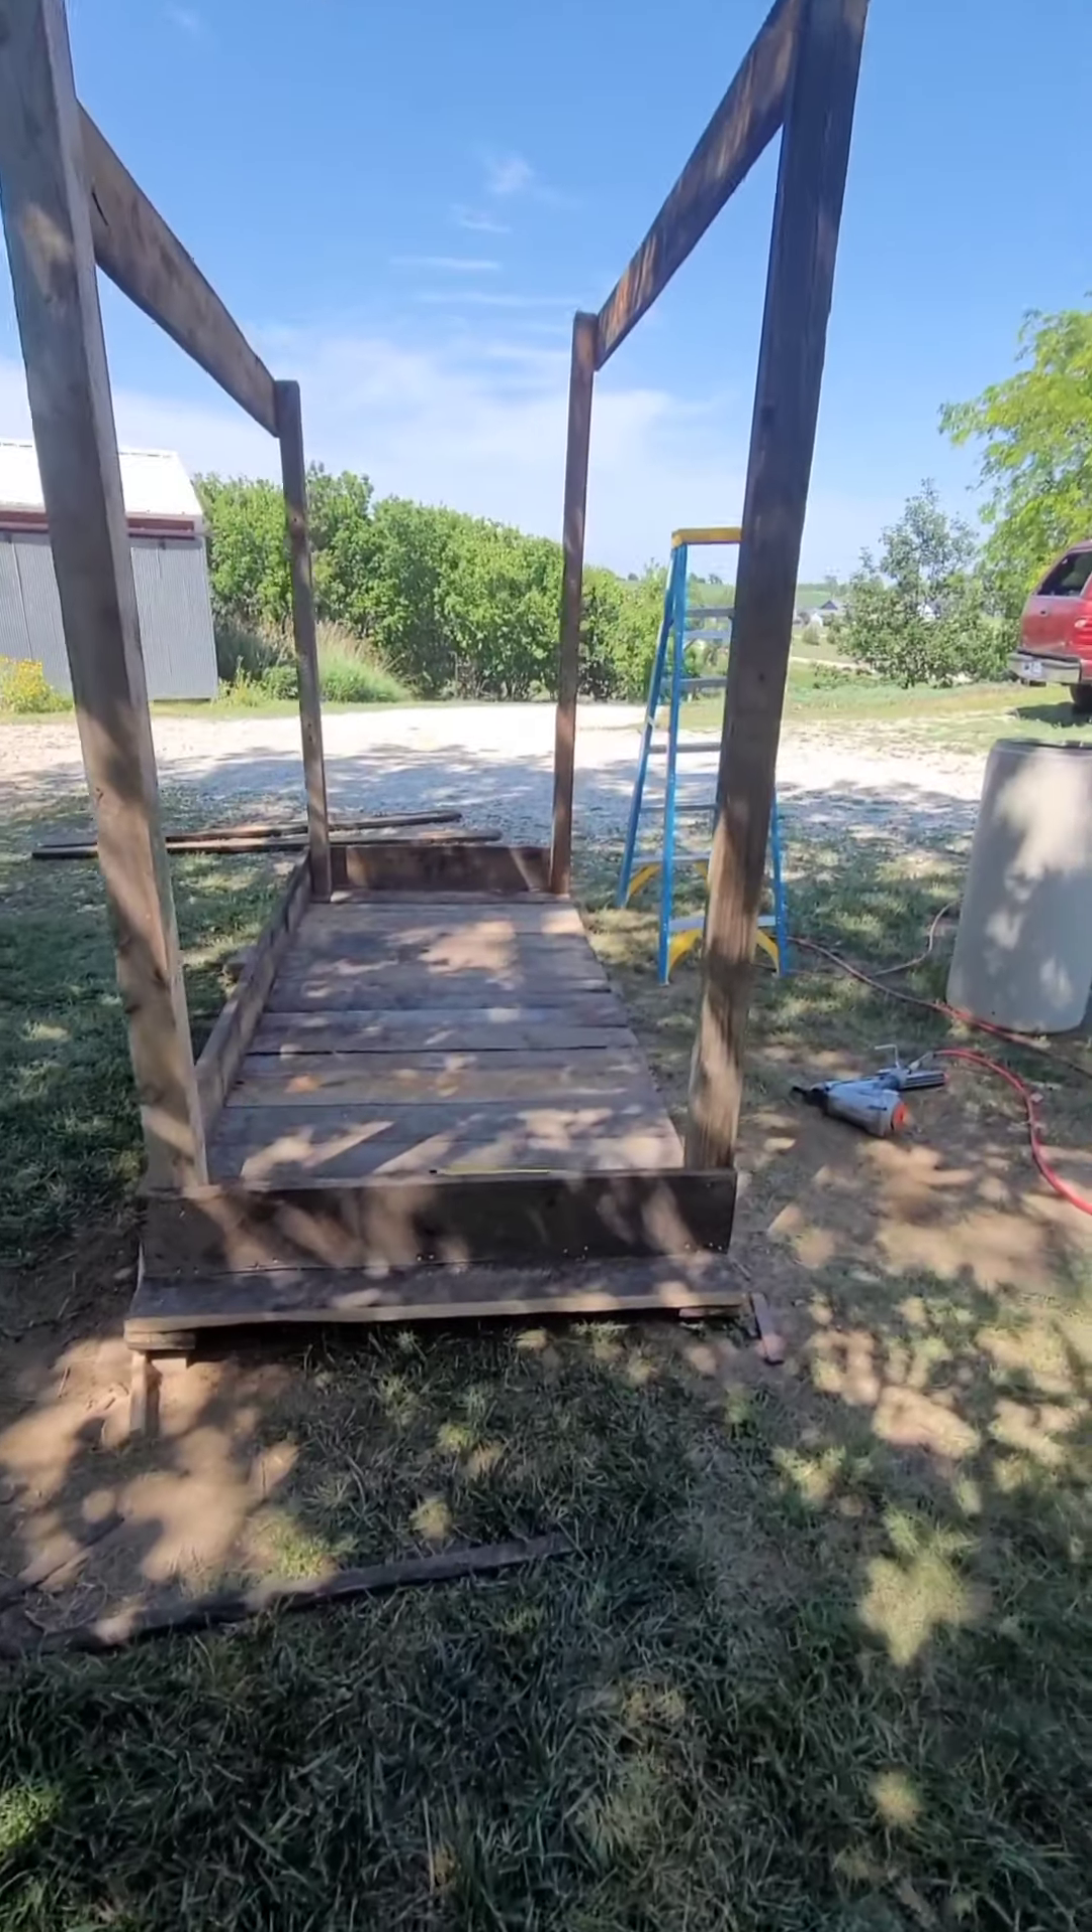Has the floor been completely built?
Yes.